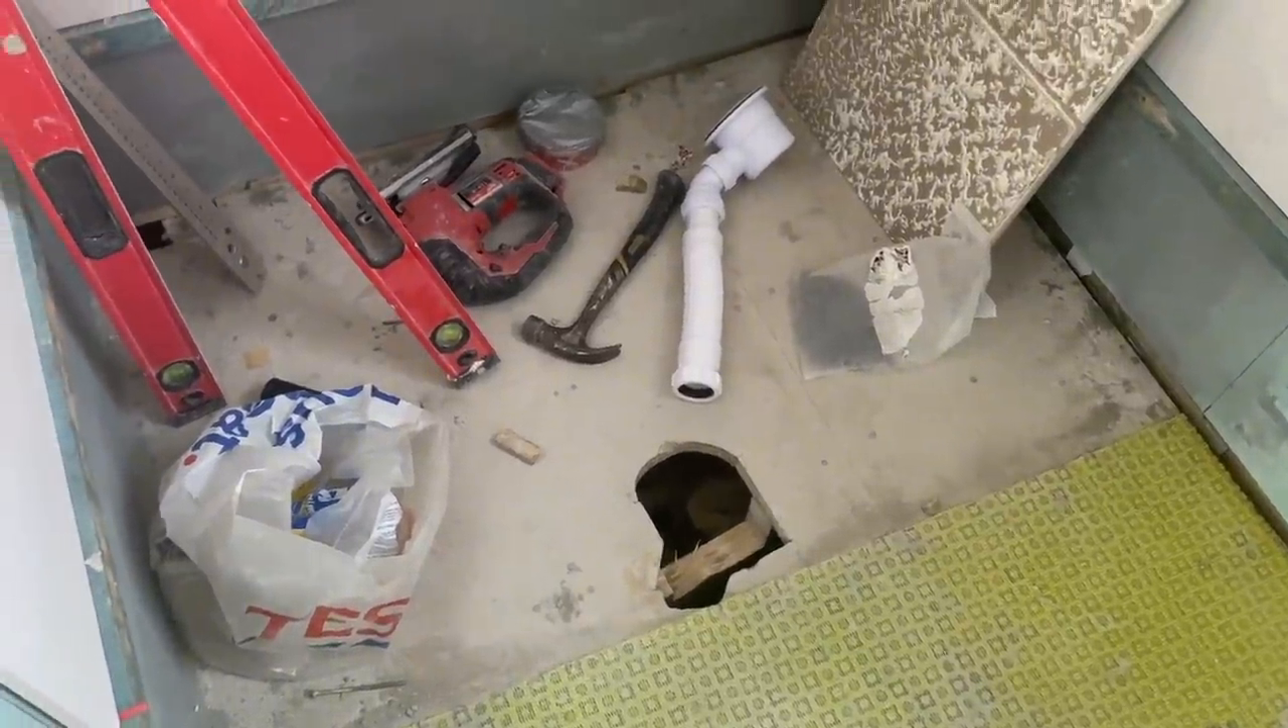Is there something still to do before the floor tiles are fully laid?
Yes.